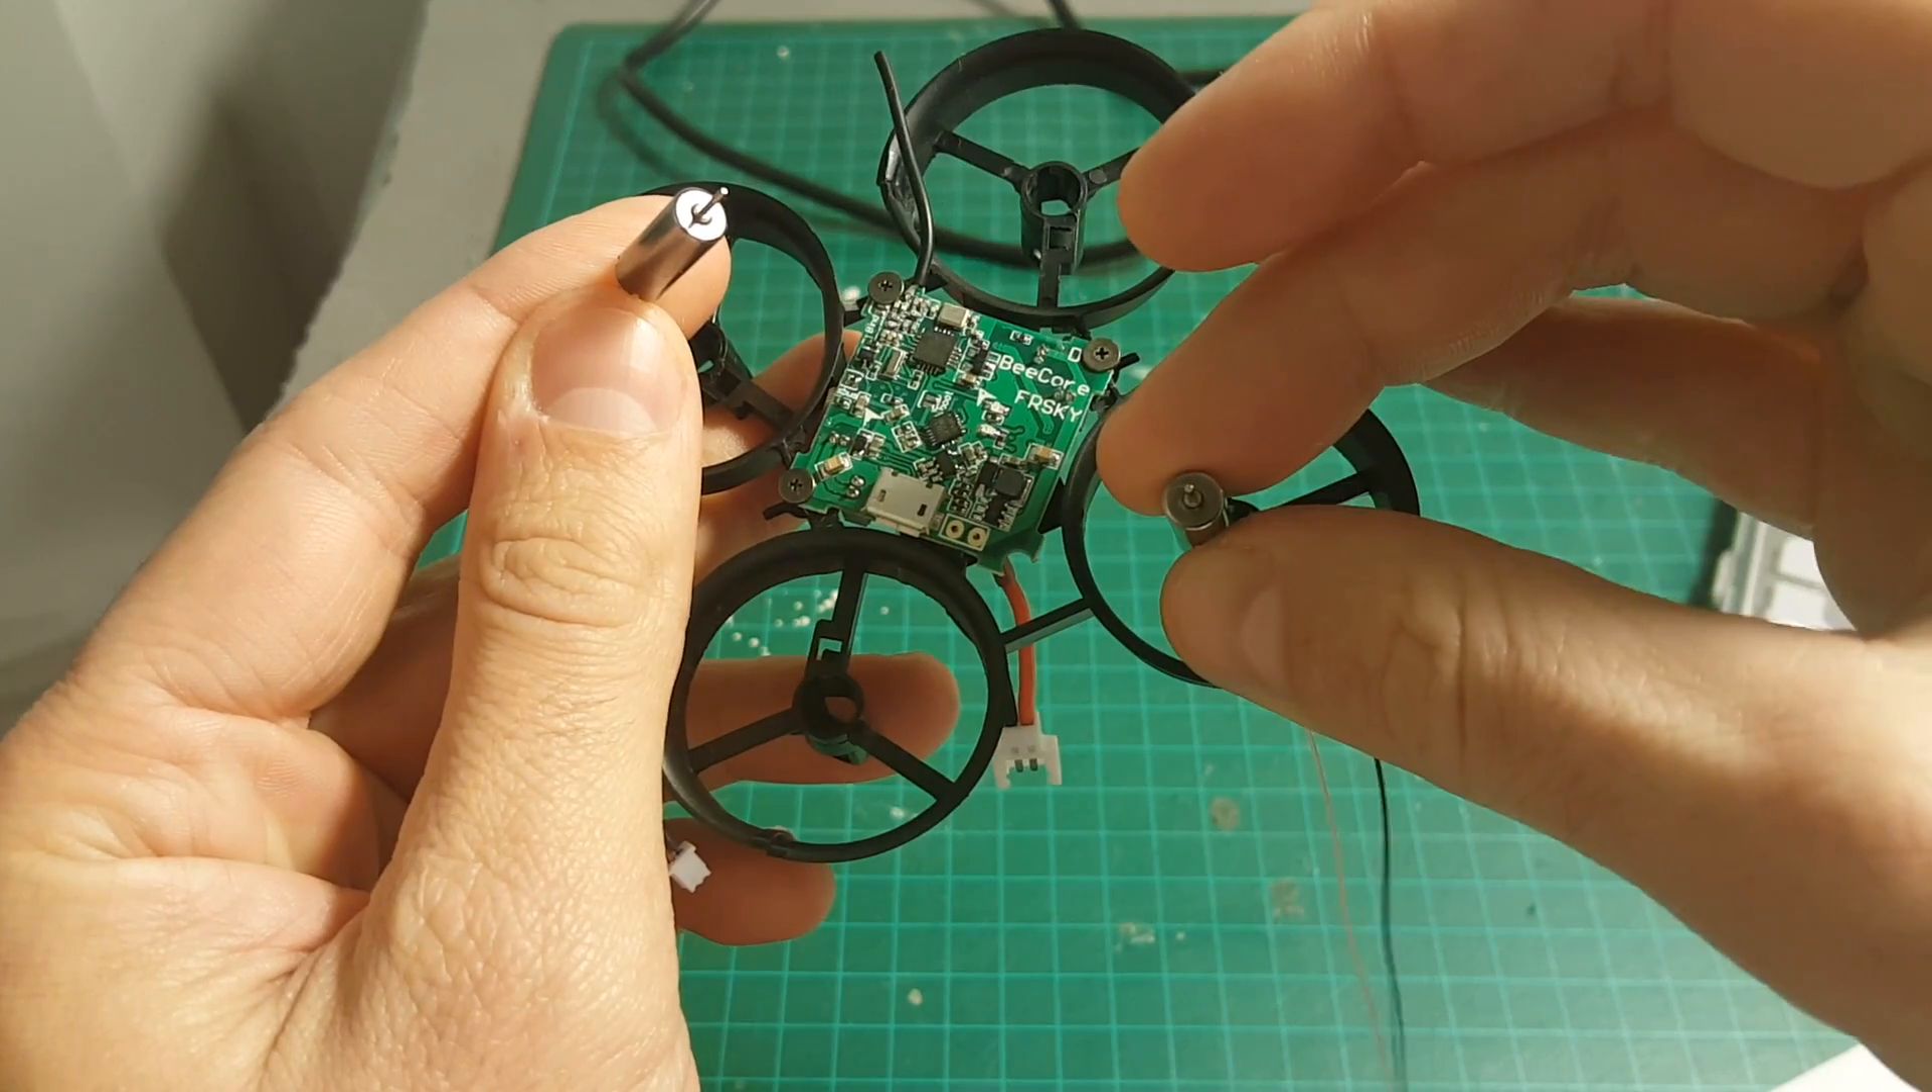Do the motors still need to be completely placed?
Yes.